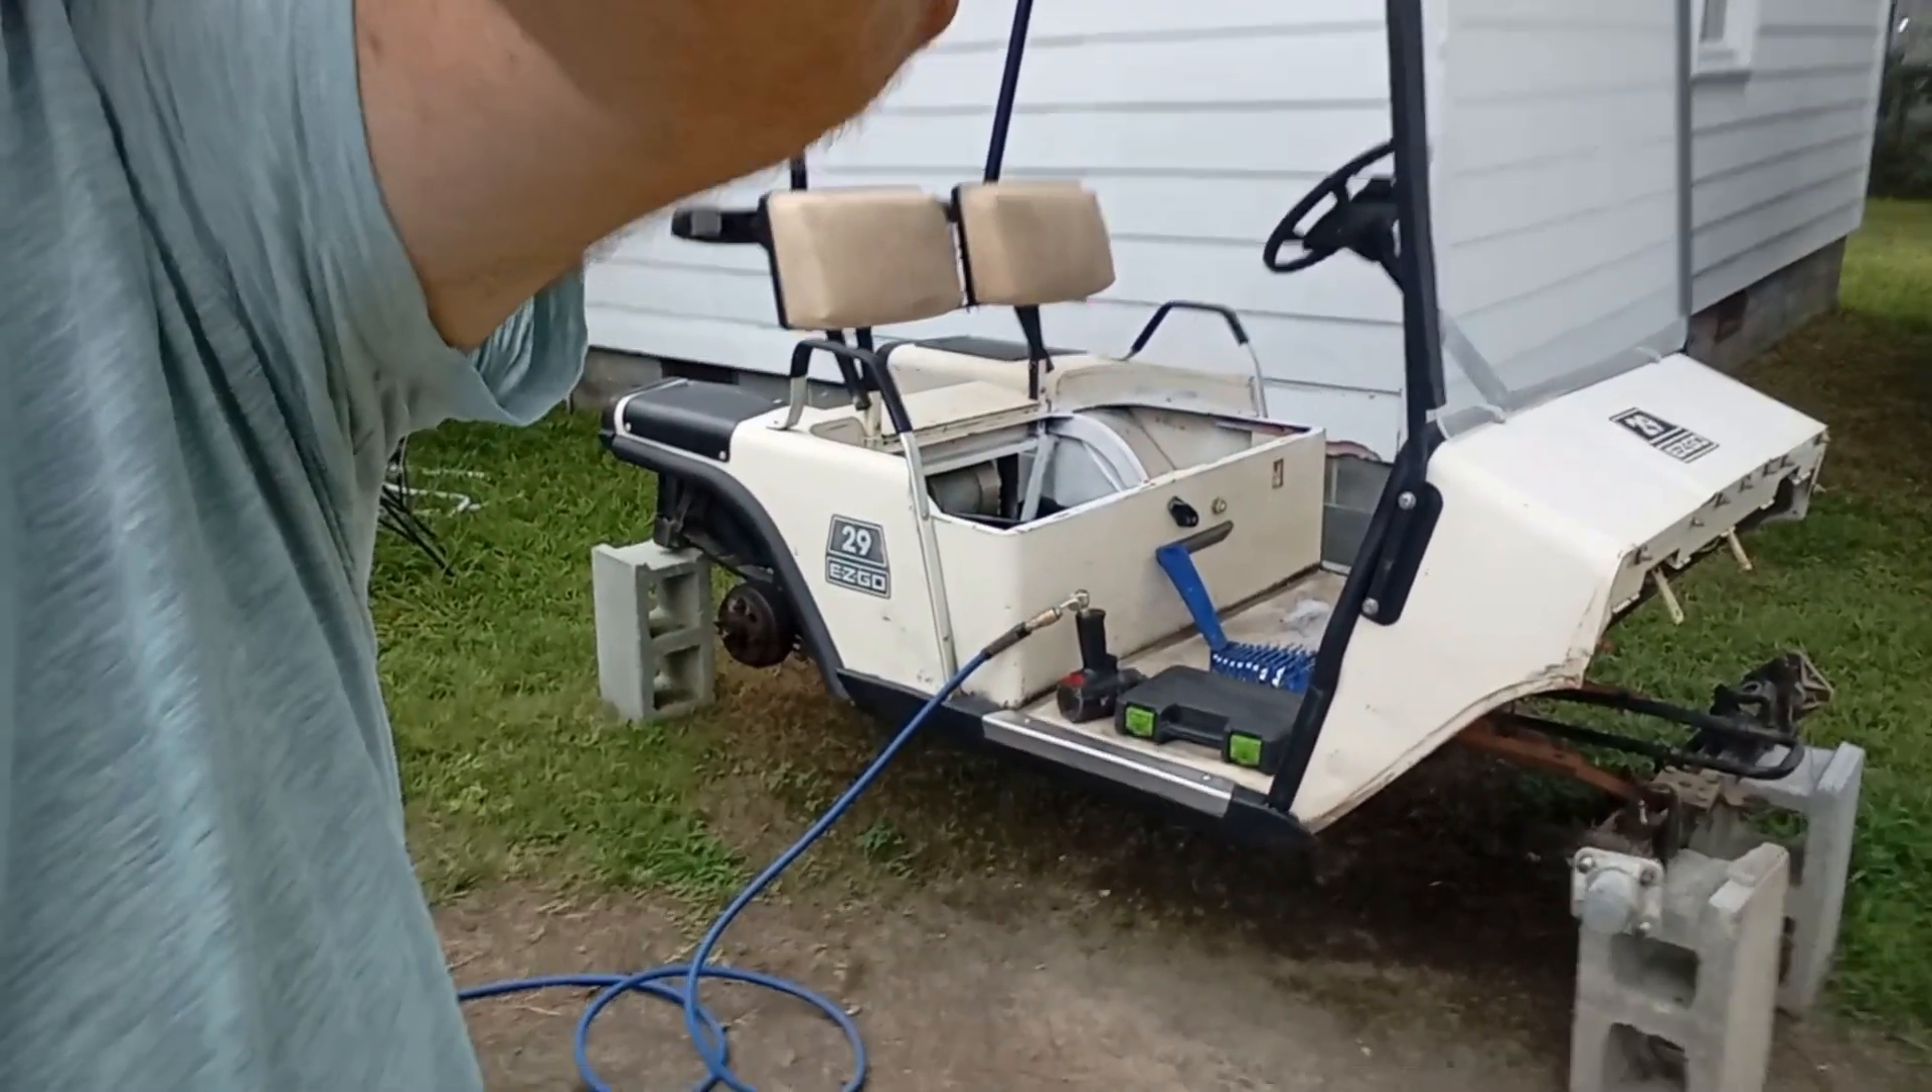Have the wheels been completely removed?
Yes.